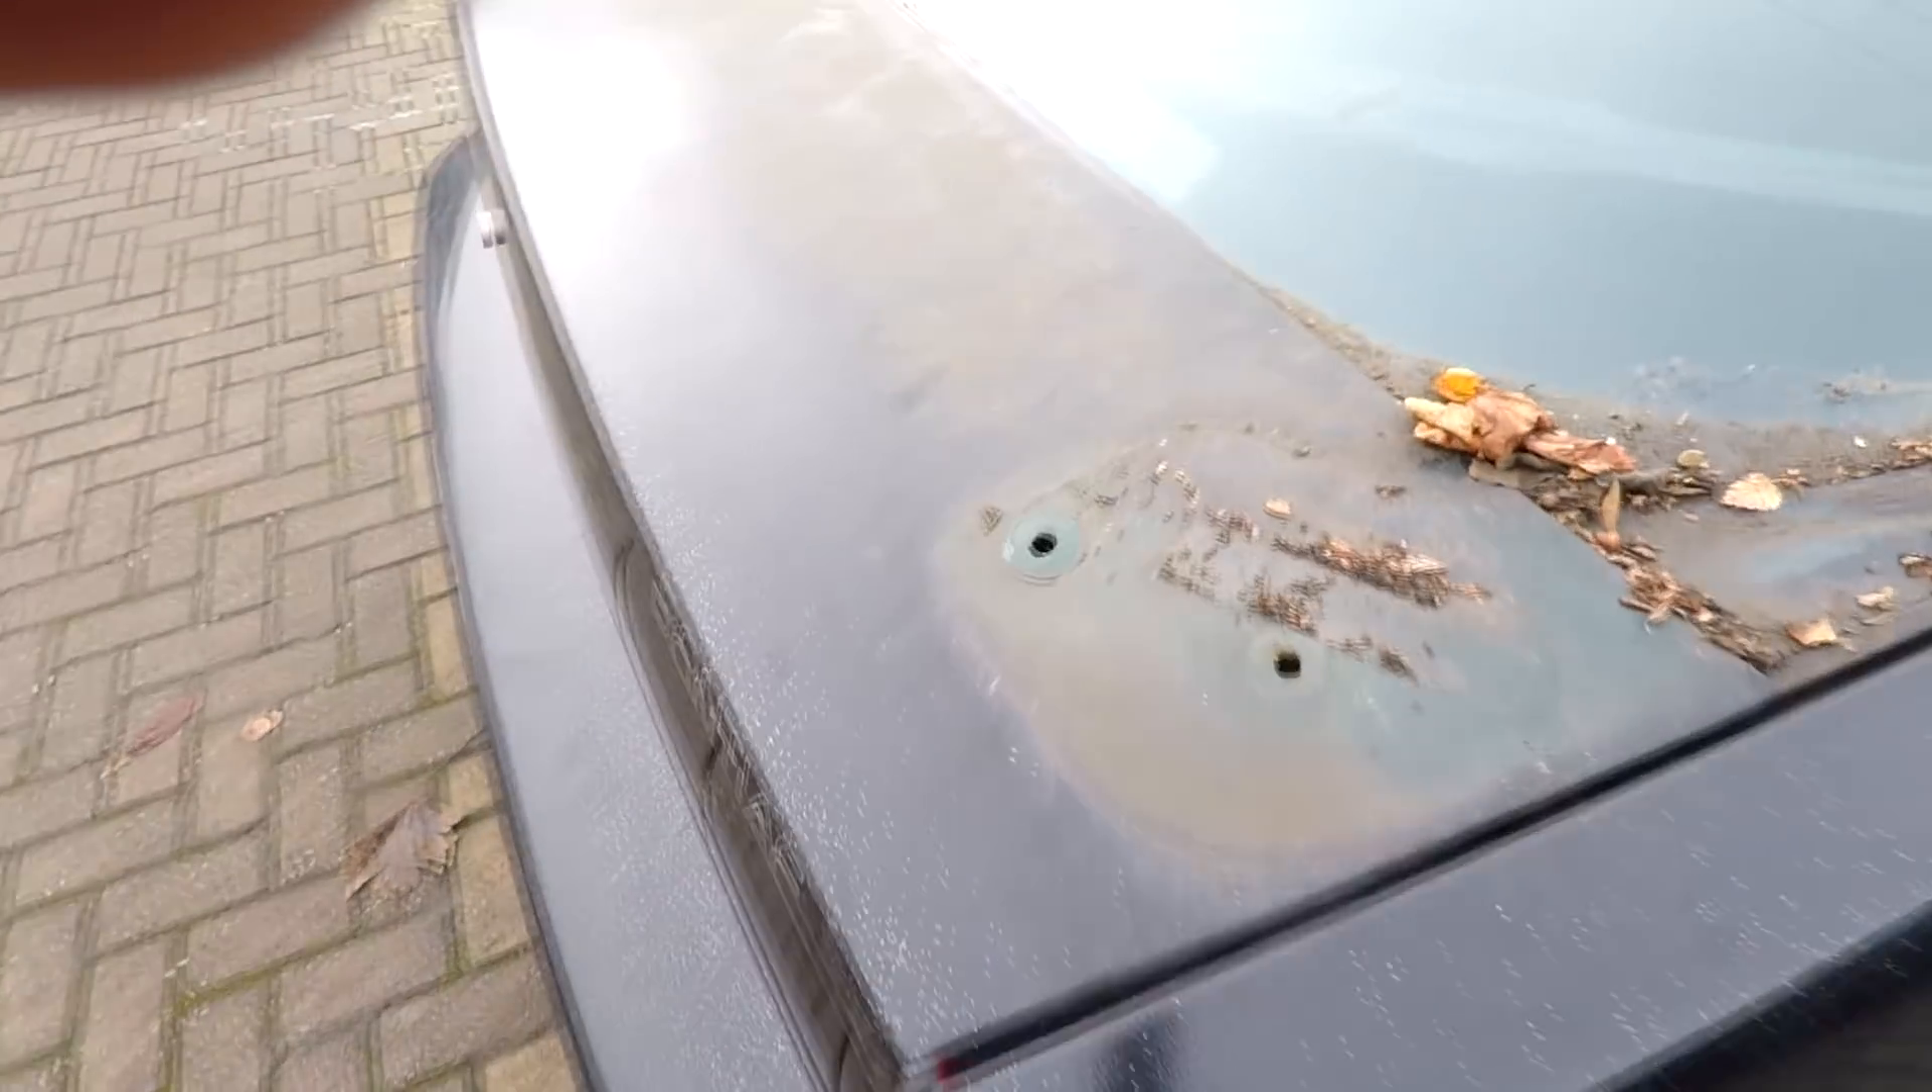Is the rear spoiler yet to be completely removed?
No.